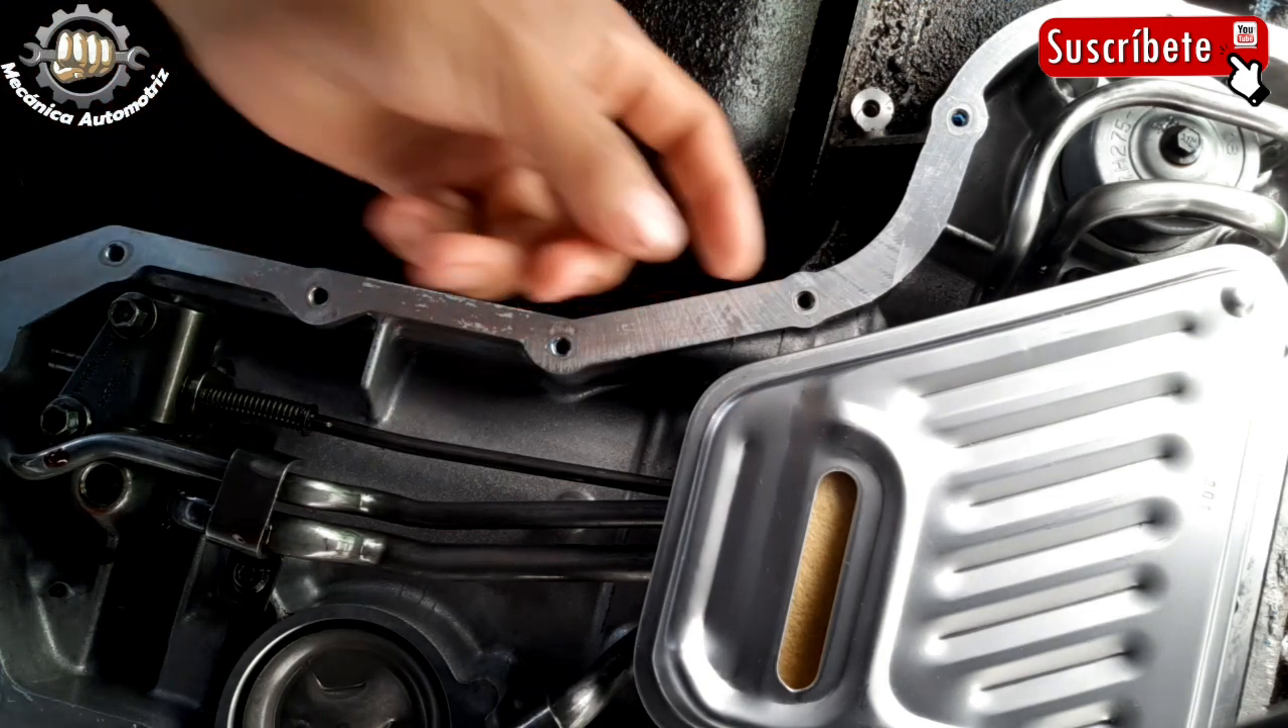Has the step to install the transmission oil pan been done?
No.